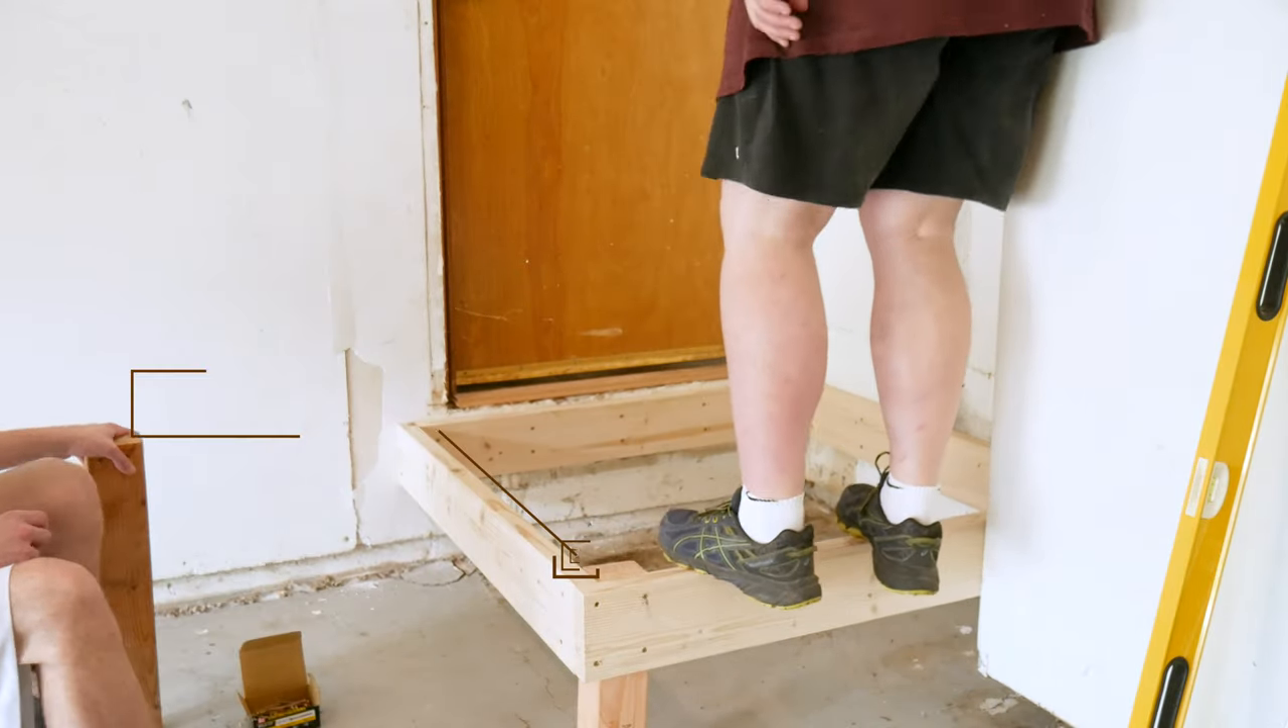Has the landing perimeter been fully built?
Yes.